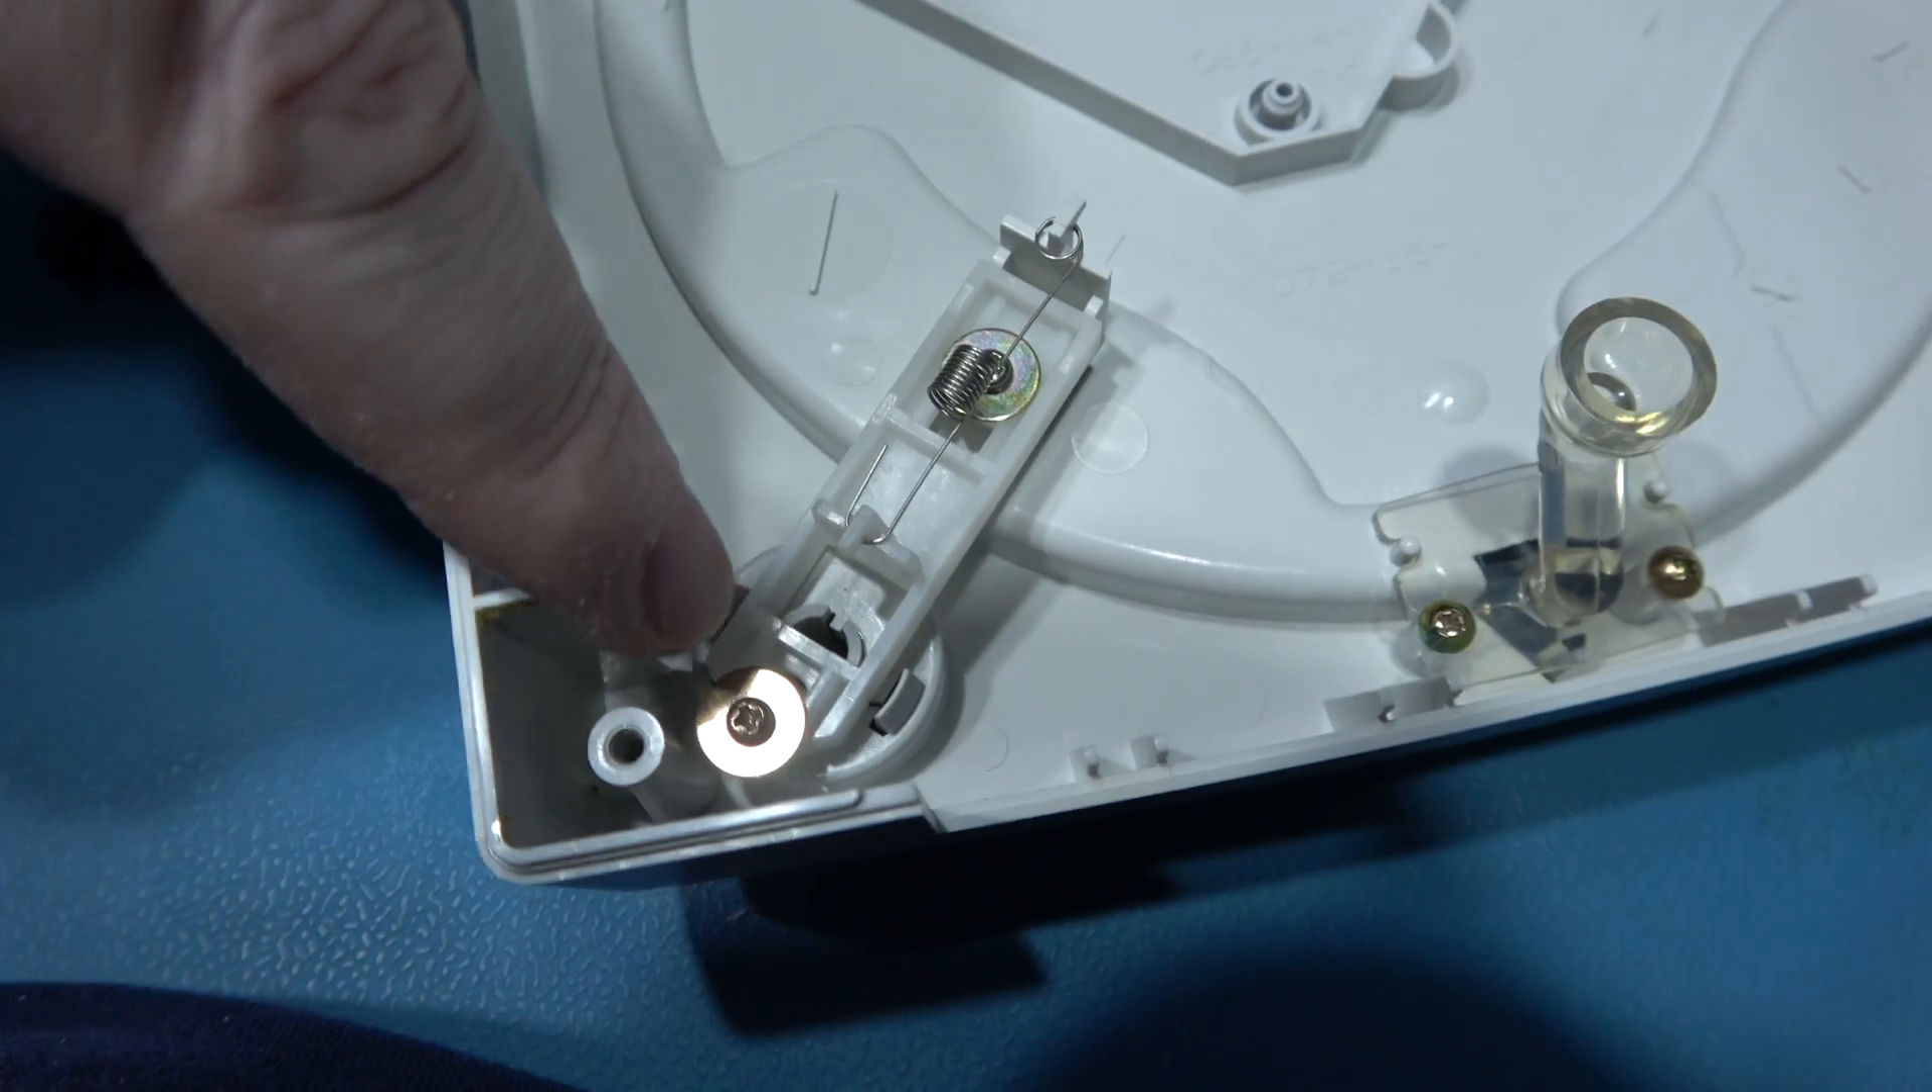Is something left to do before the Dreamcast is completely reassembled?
Yes.